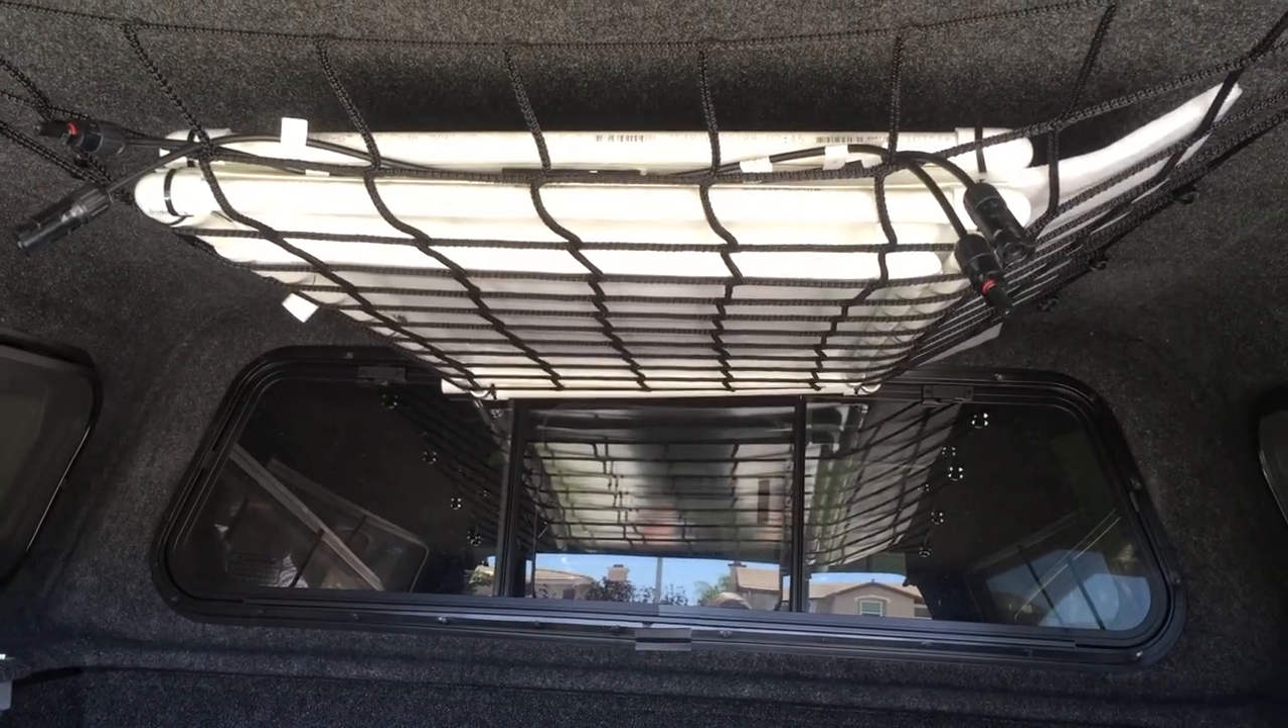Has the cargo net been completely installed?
Yes.